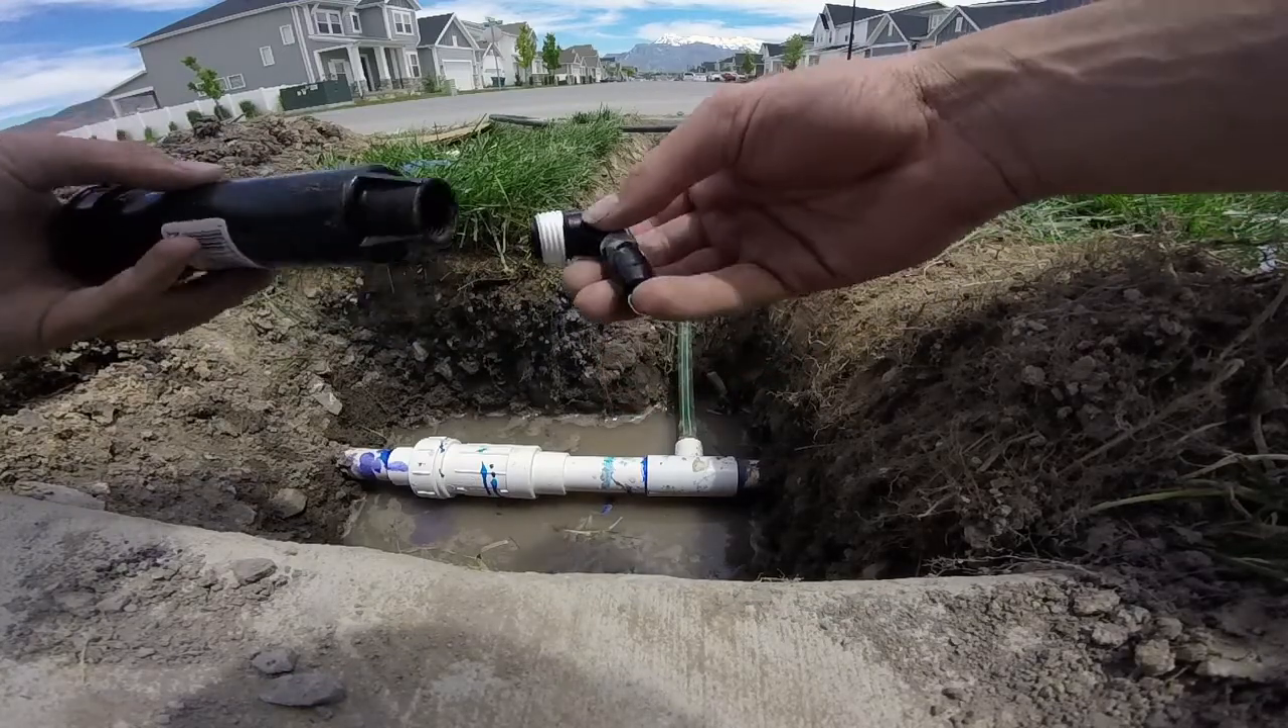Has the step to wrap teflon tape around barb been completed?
Yes.